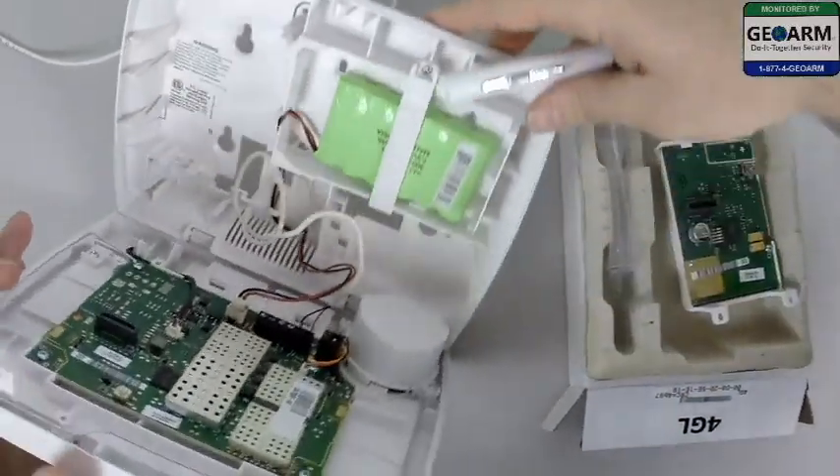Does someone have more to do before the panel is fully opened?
No.